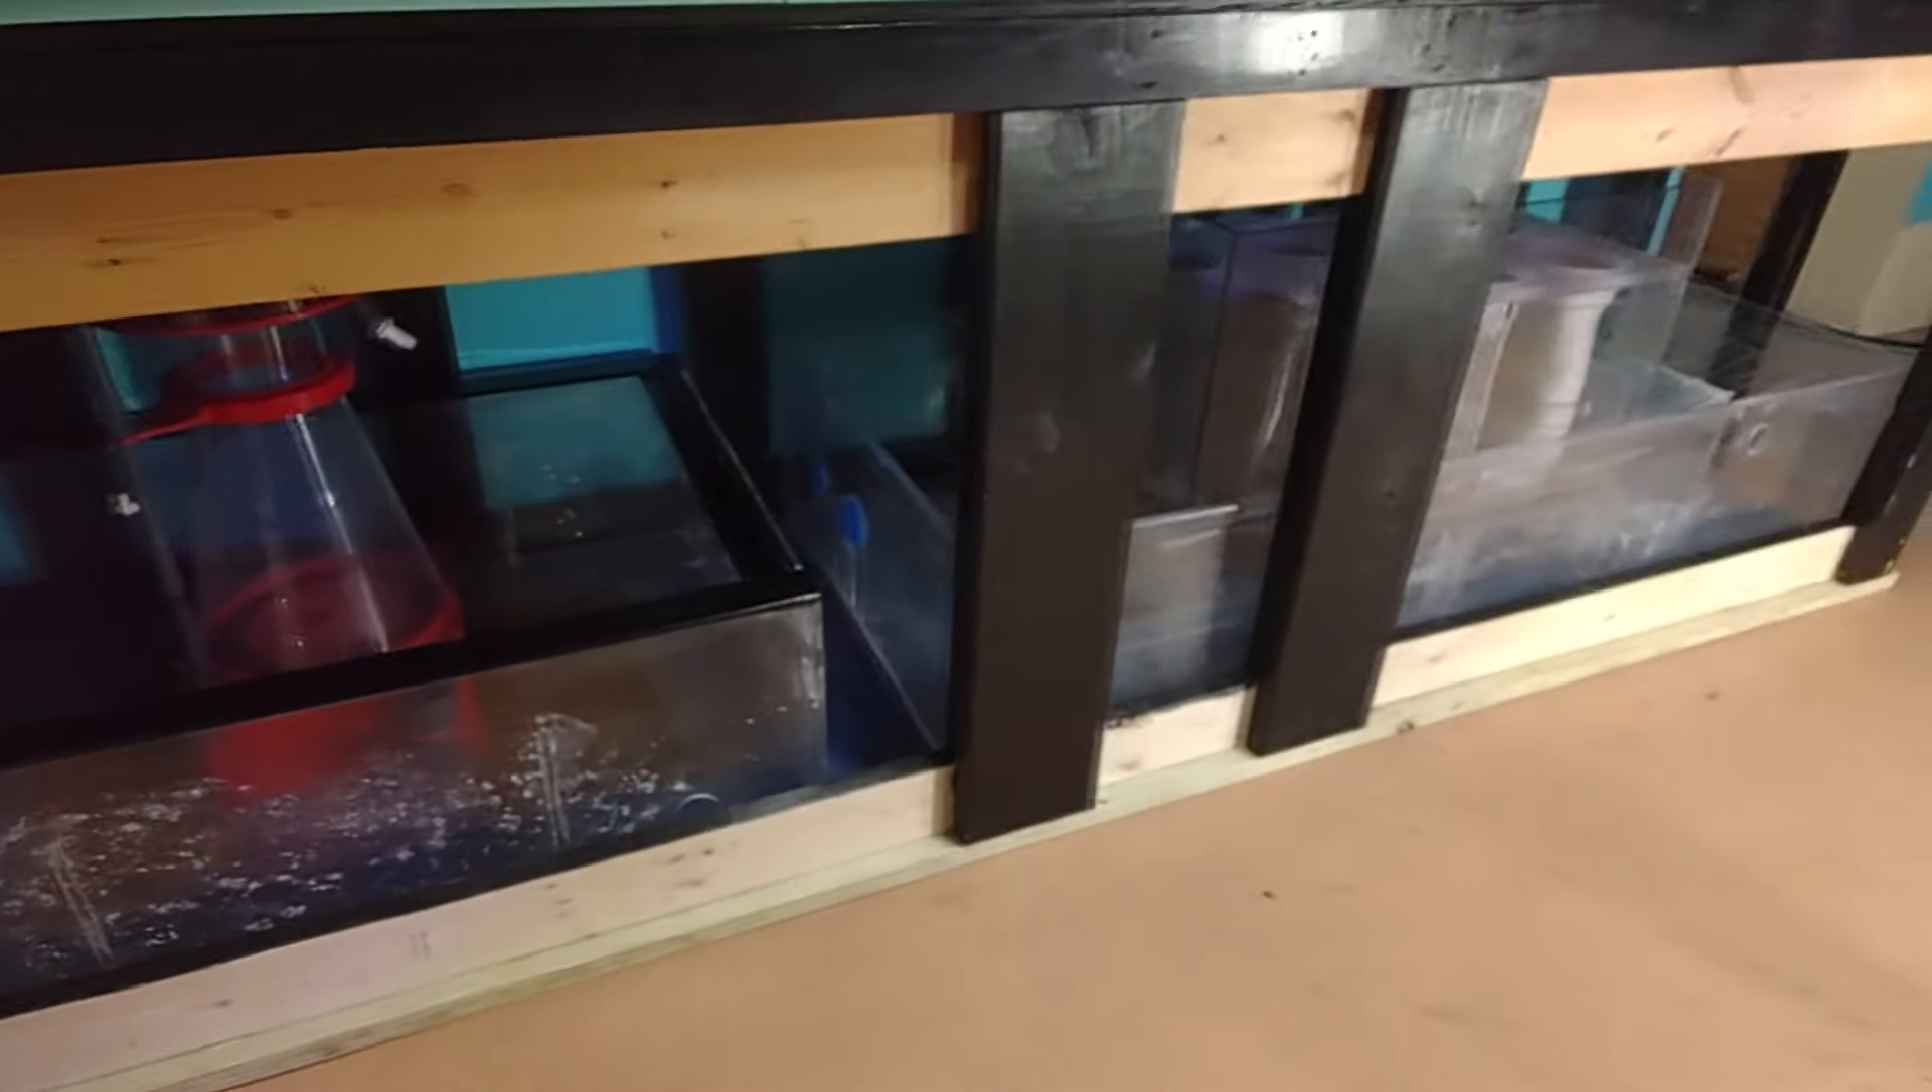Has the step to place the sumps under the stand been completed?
Yes.